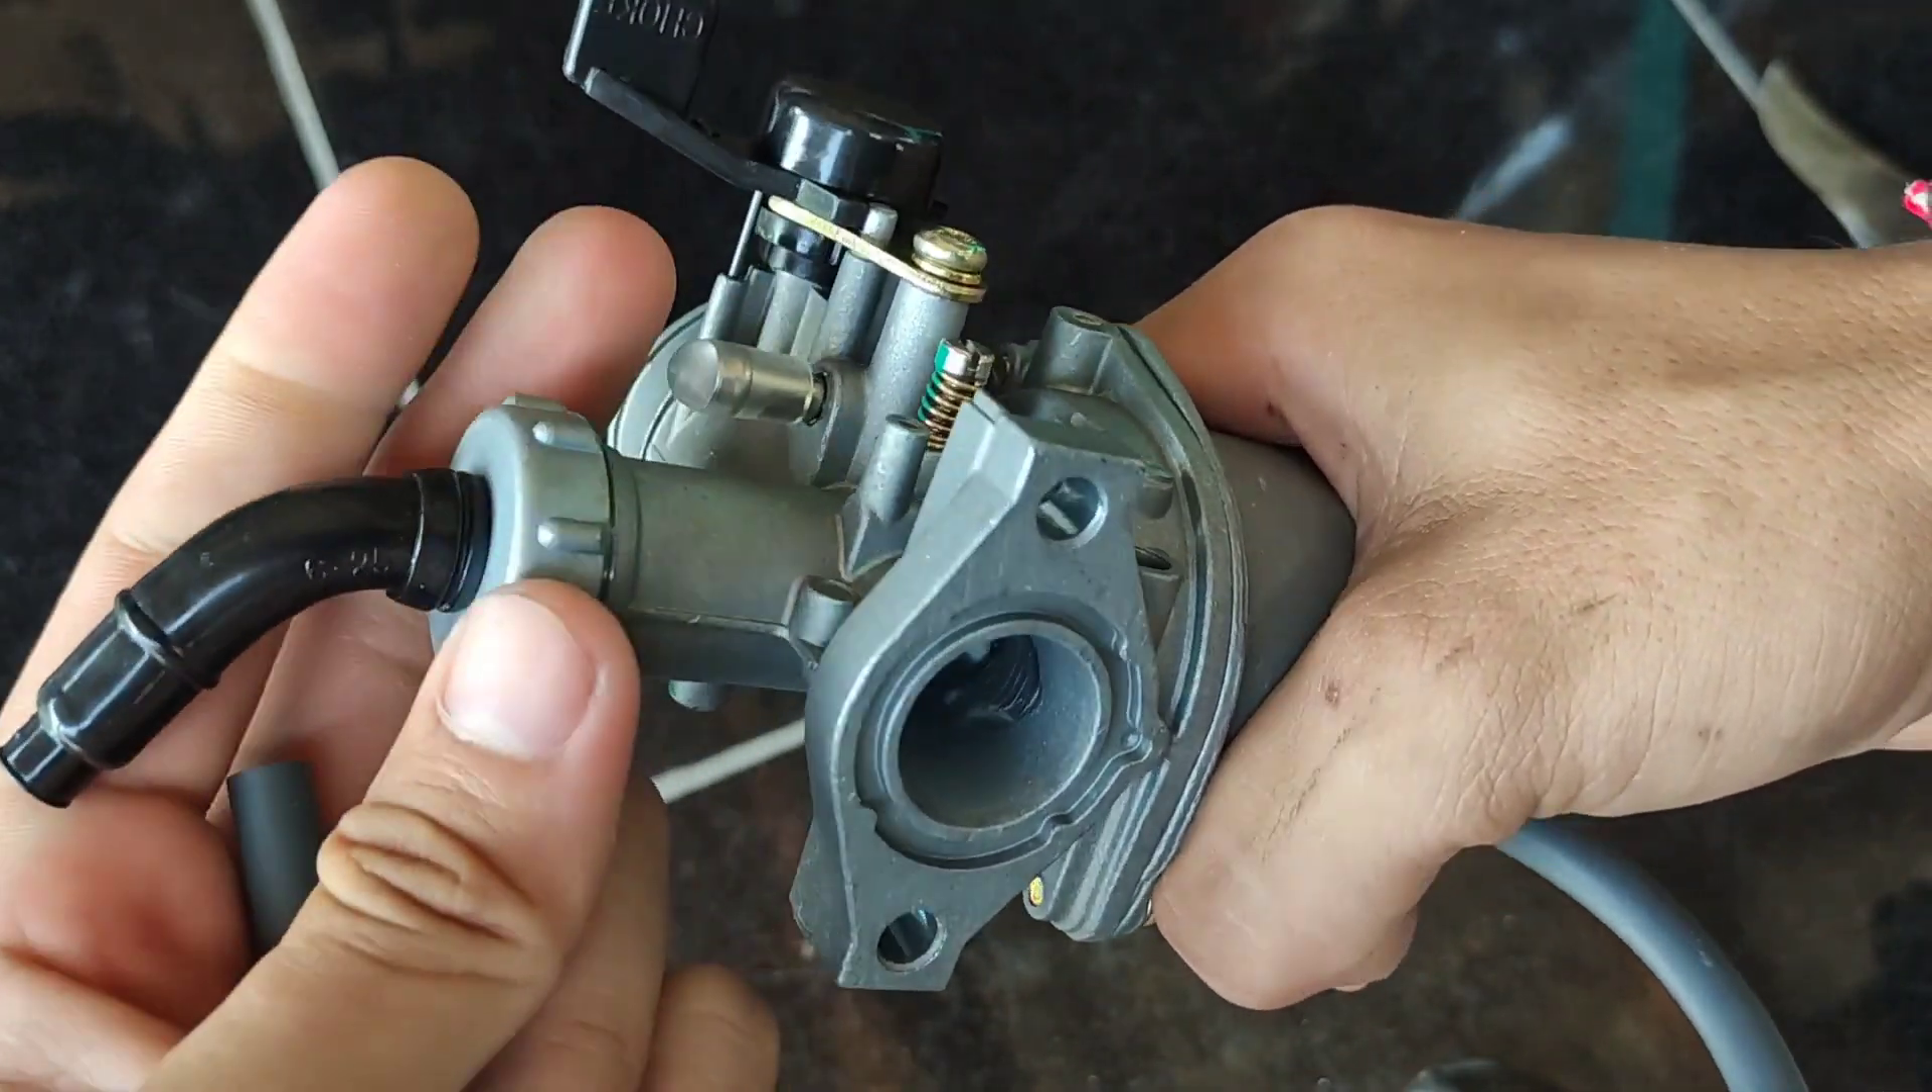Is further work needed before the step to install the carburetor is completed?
Yes.